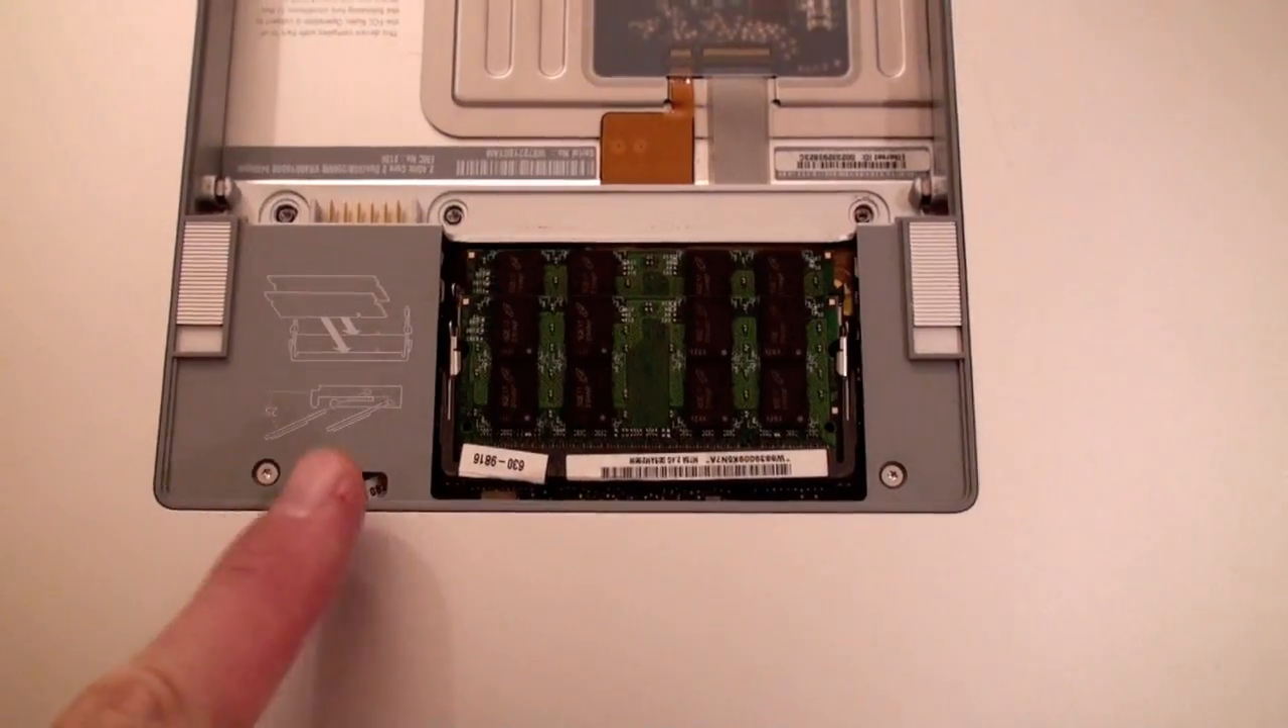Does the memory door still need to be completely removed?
No.